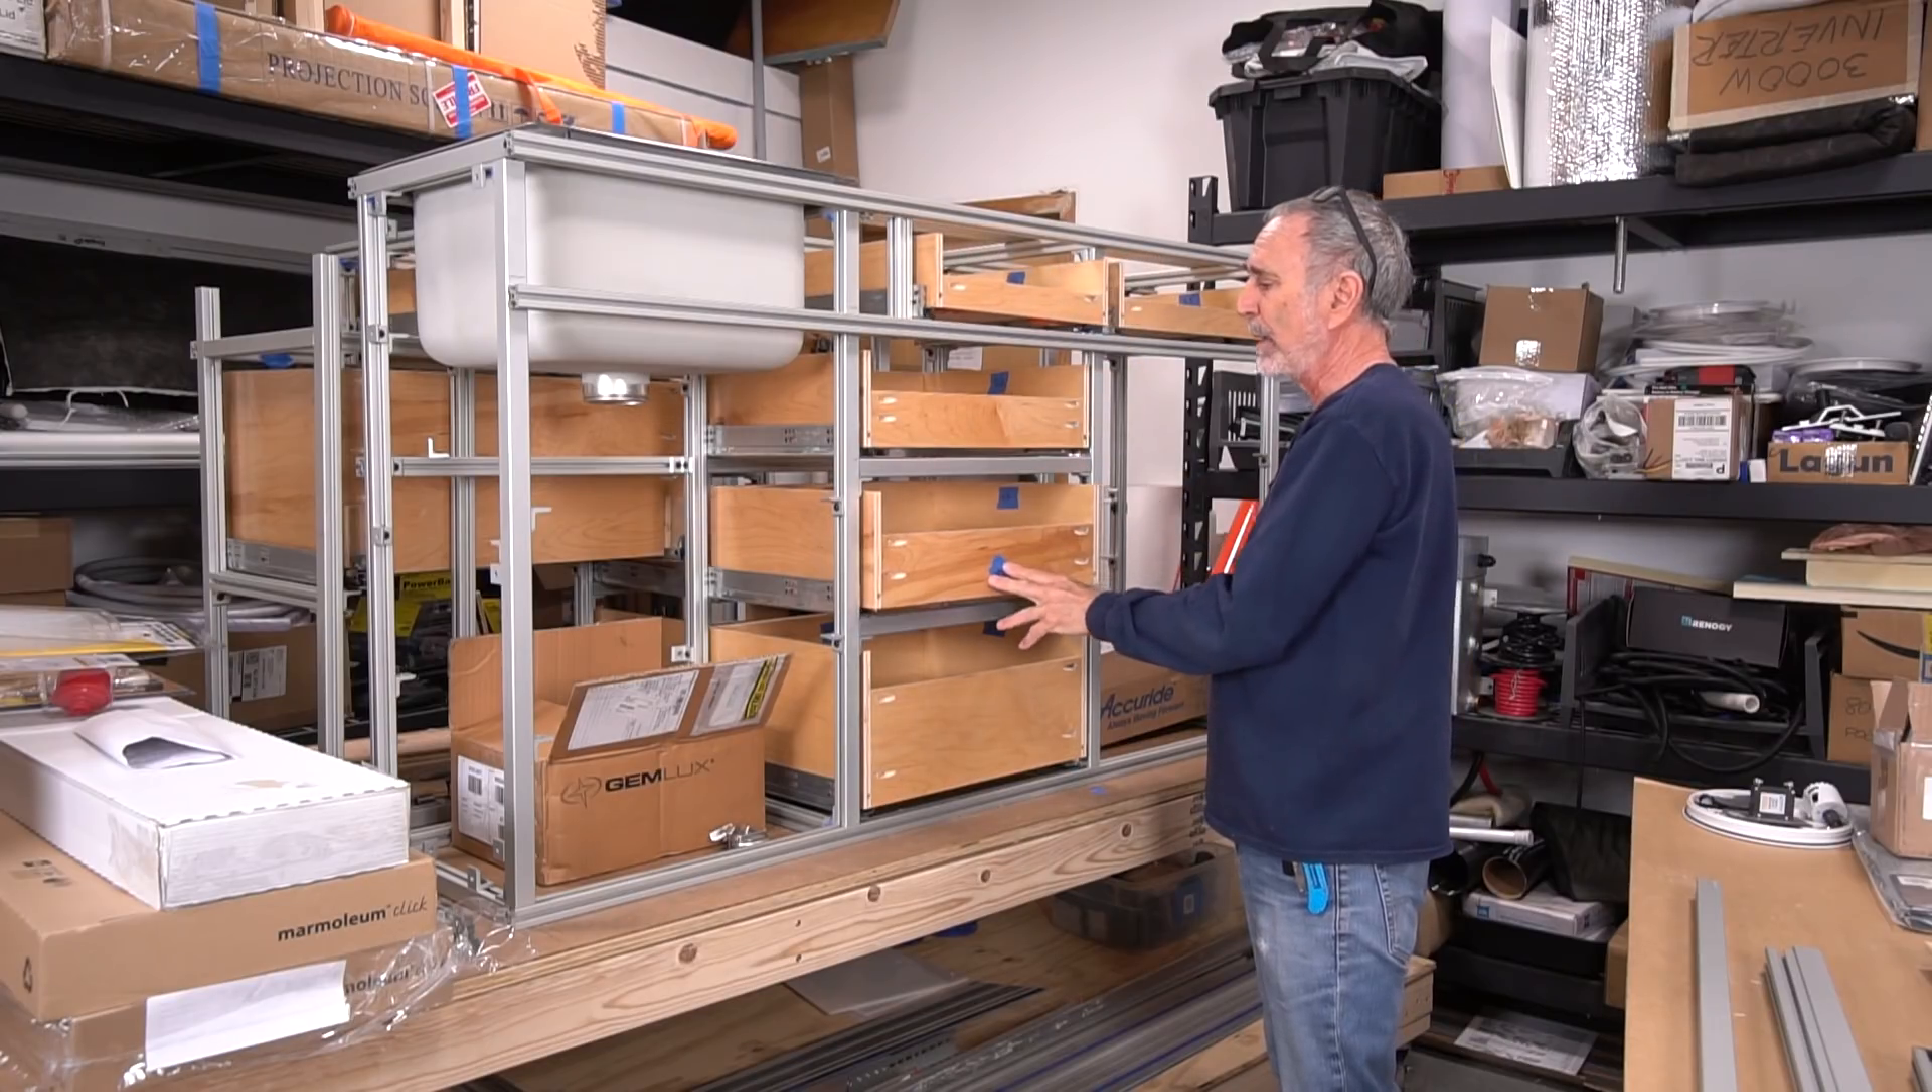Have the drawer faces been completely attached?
No.